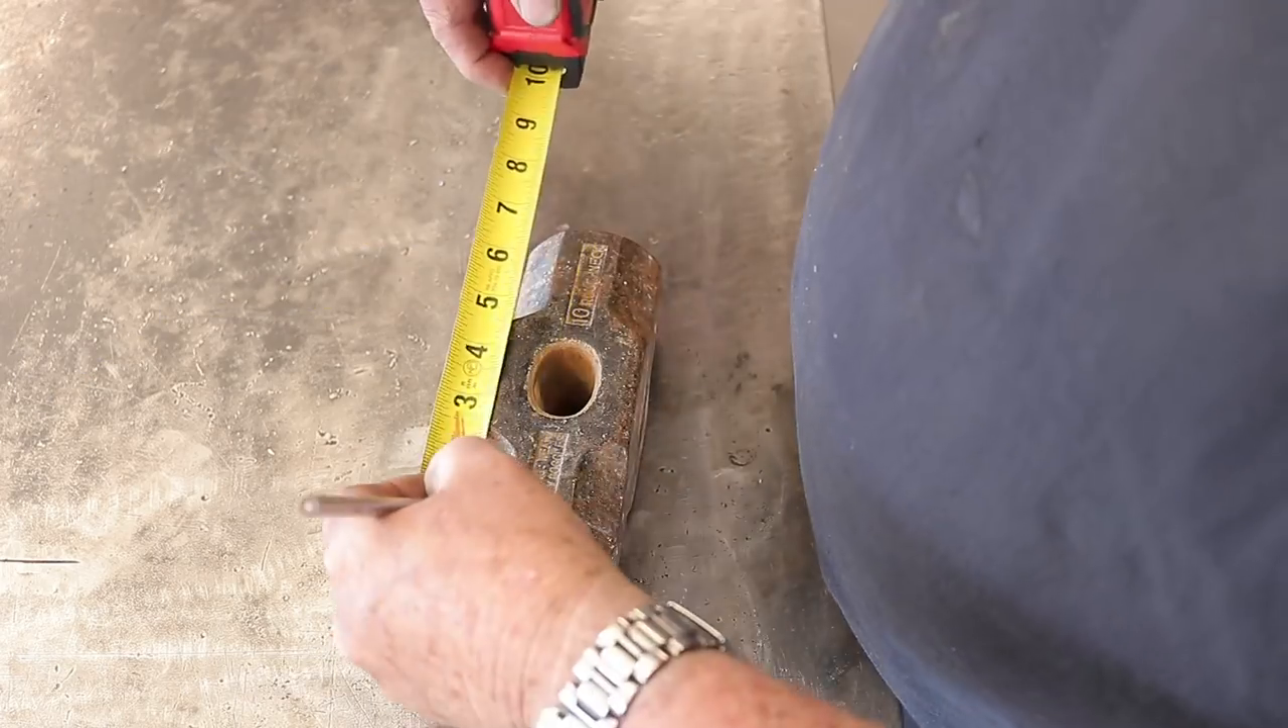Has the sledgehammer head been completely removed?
Yes.